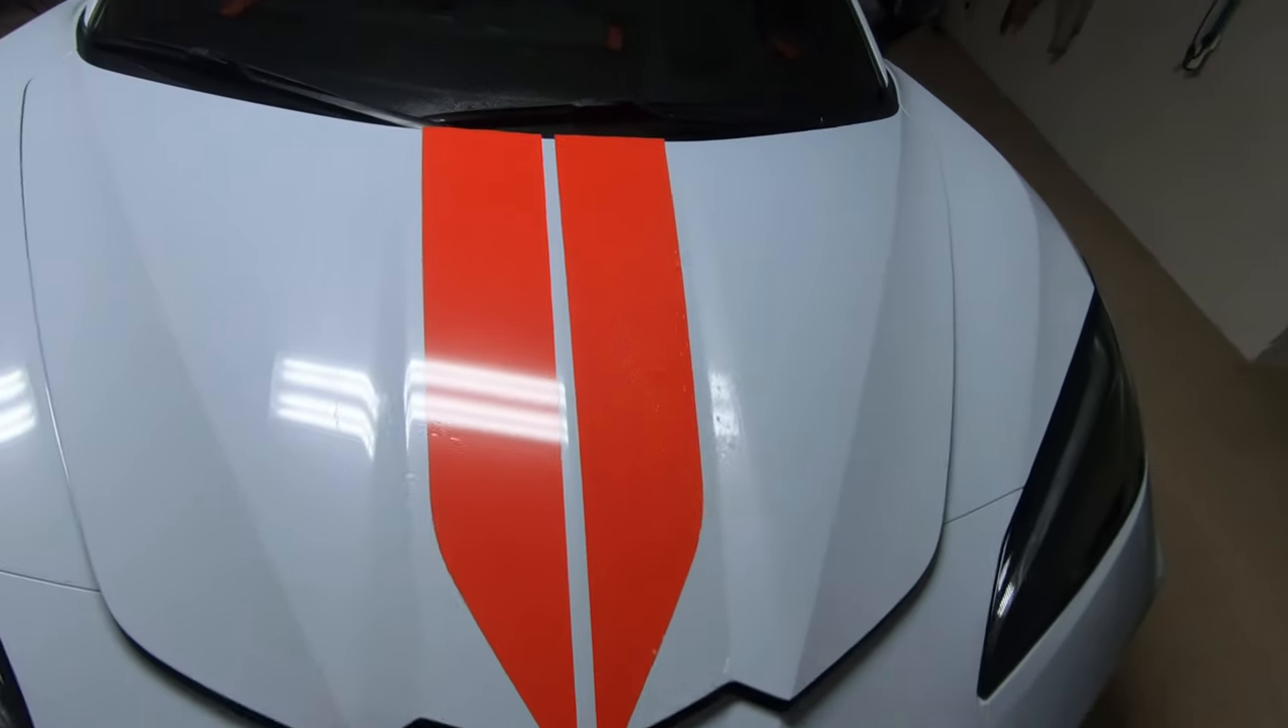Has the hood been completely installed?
Yes.